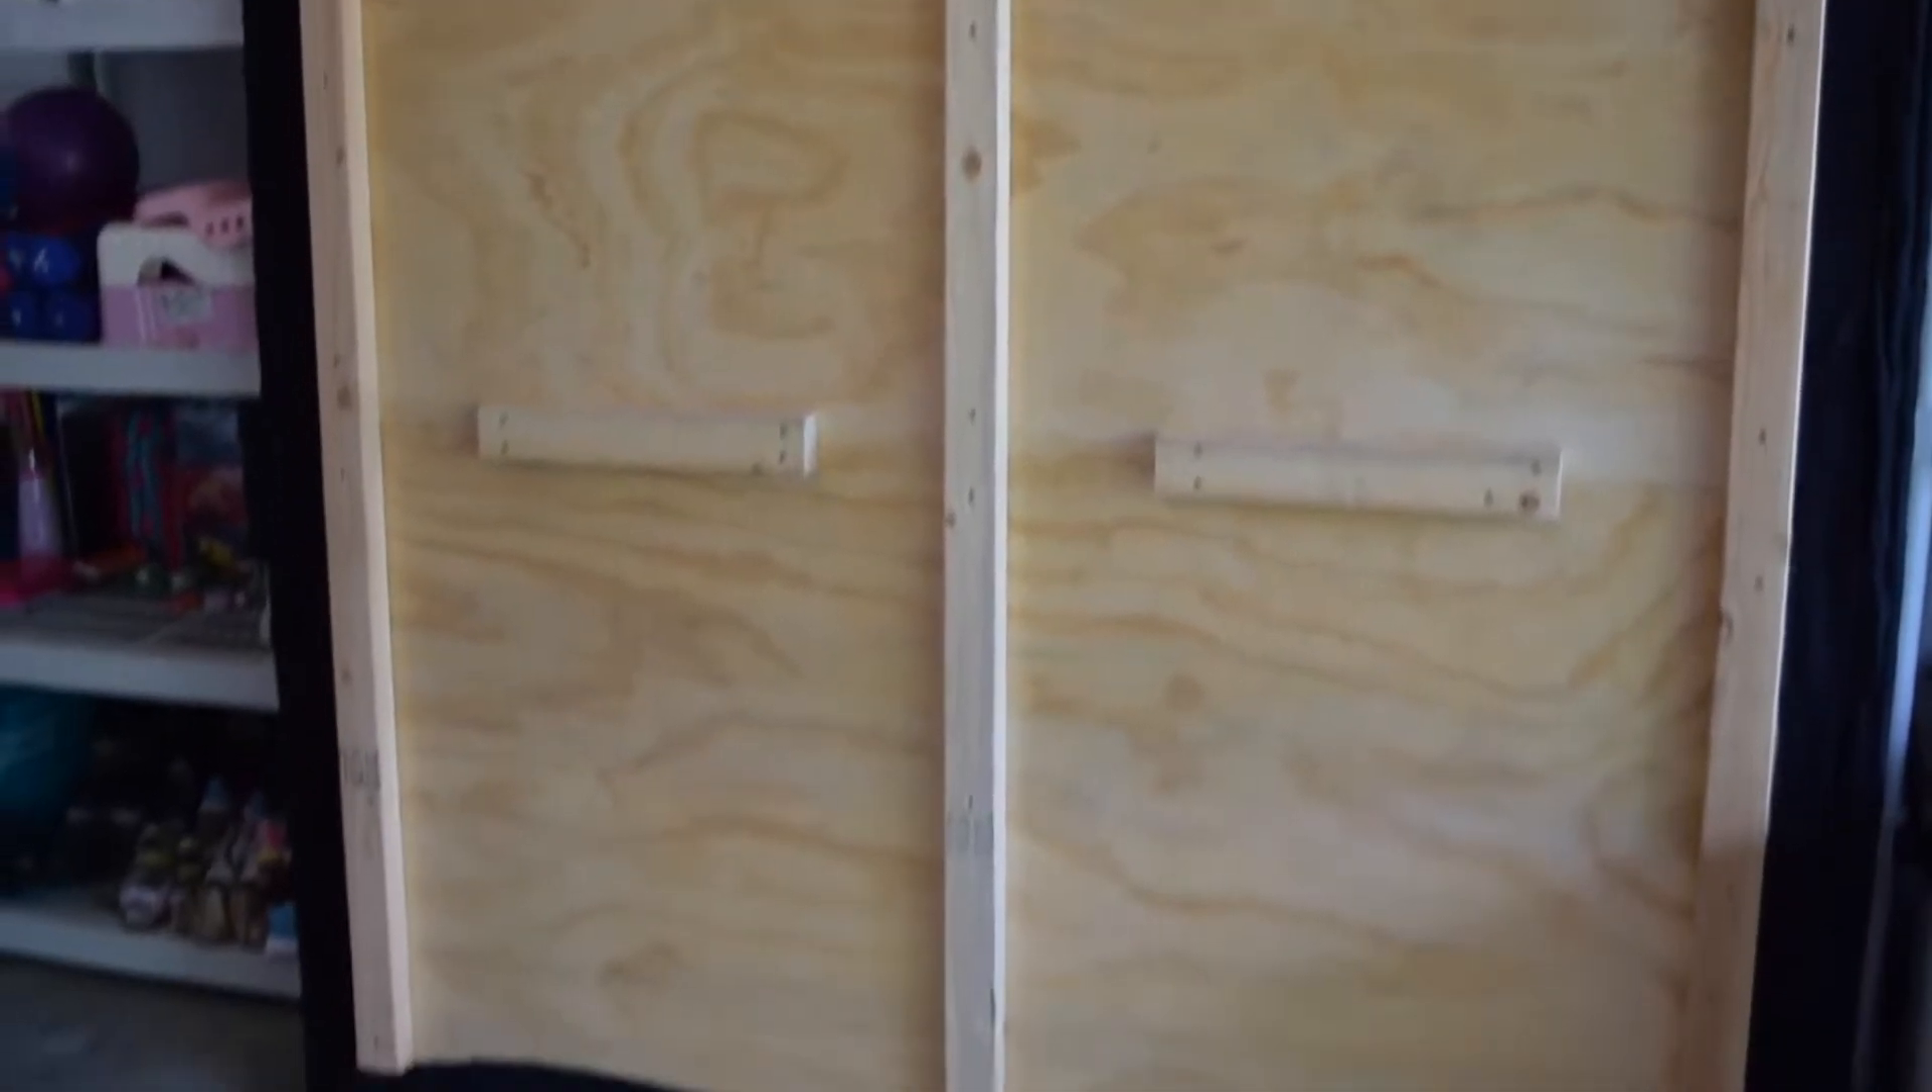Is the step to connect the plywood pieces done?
Yes.